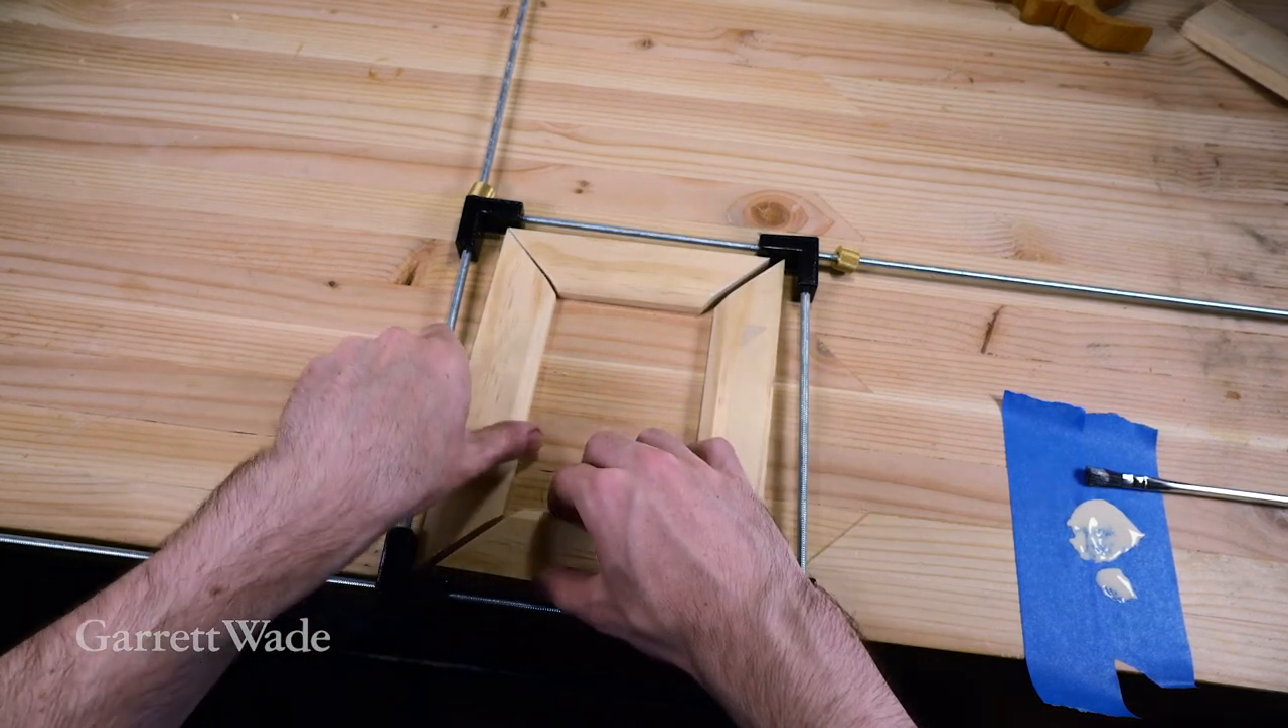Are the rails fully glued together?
No.